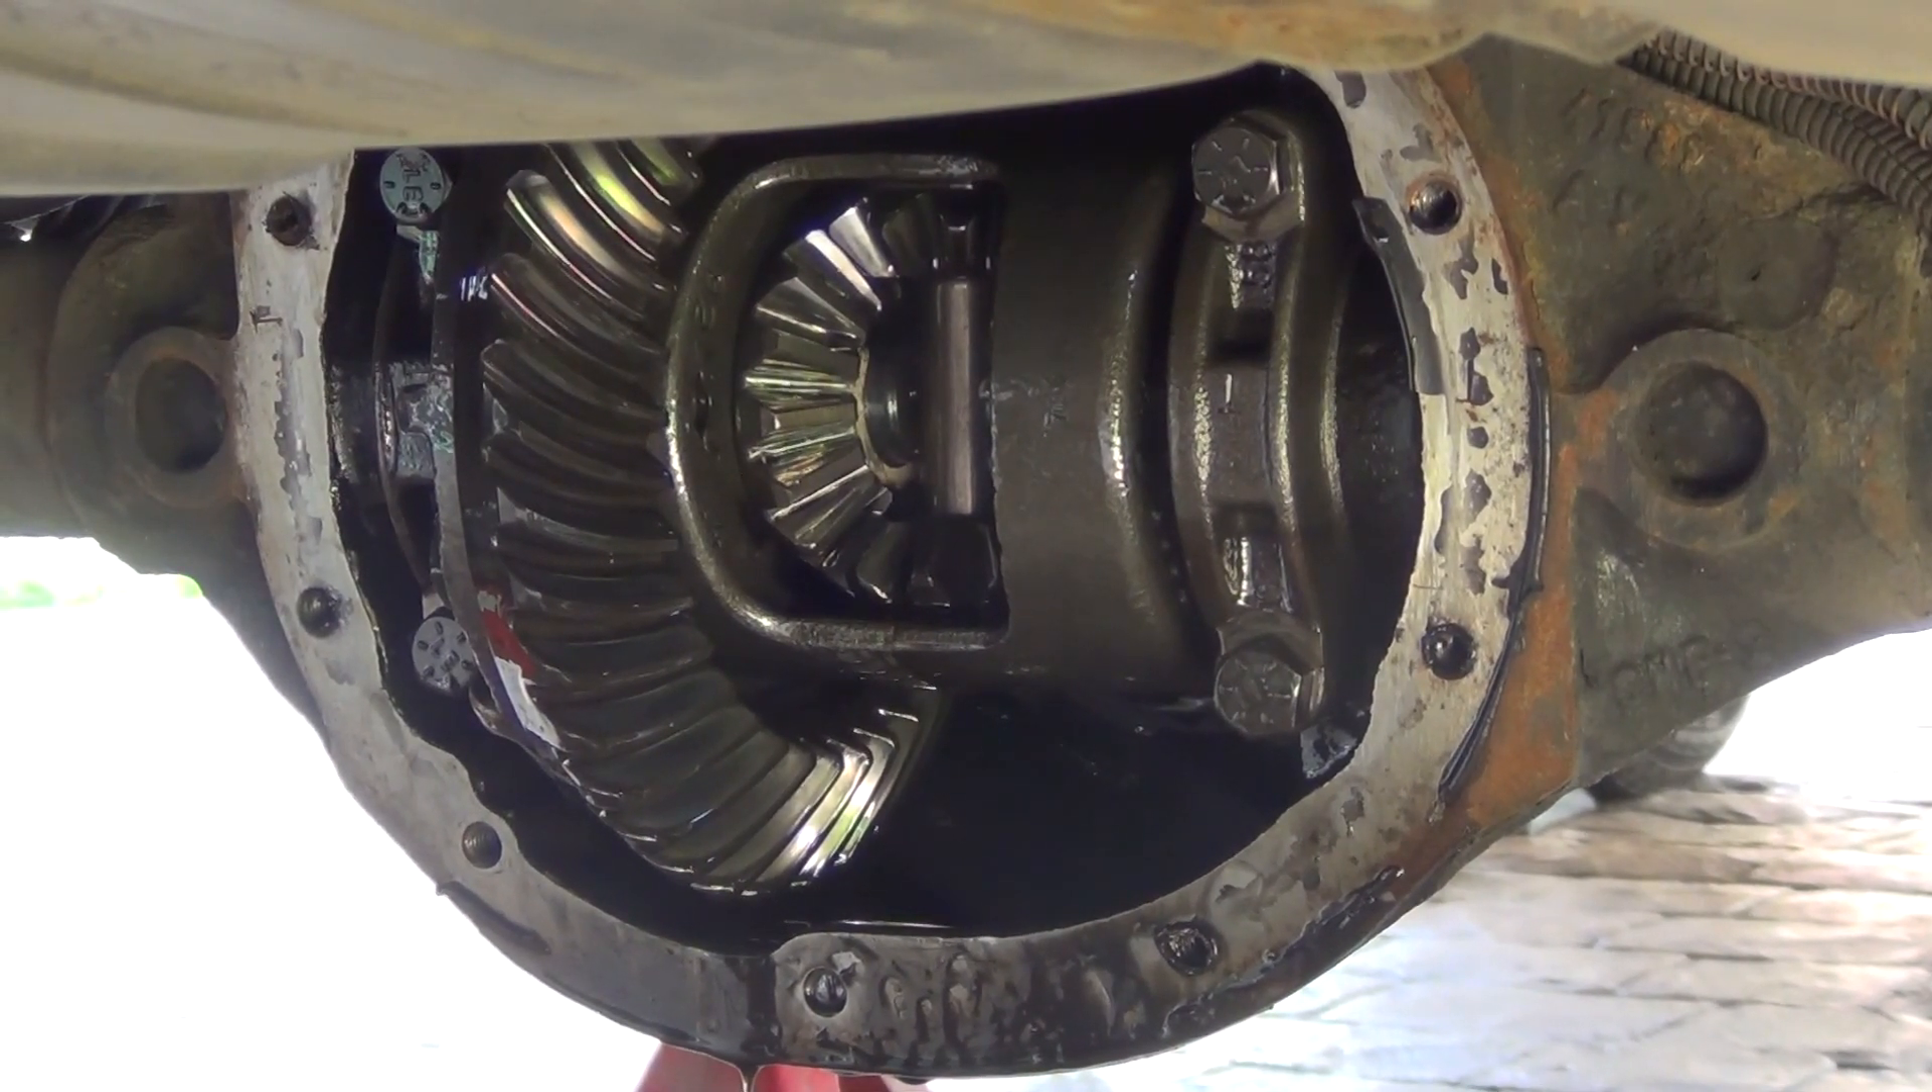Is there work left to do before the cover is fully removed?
No.